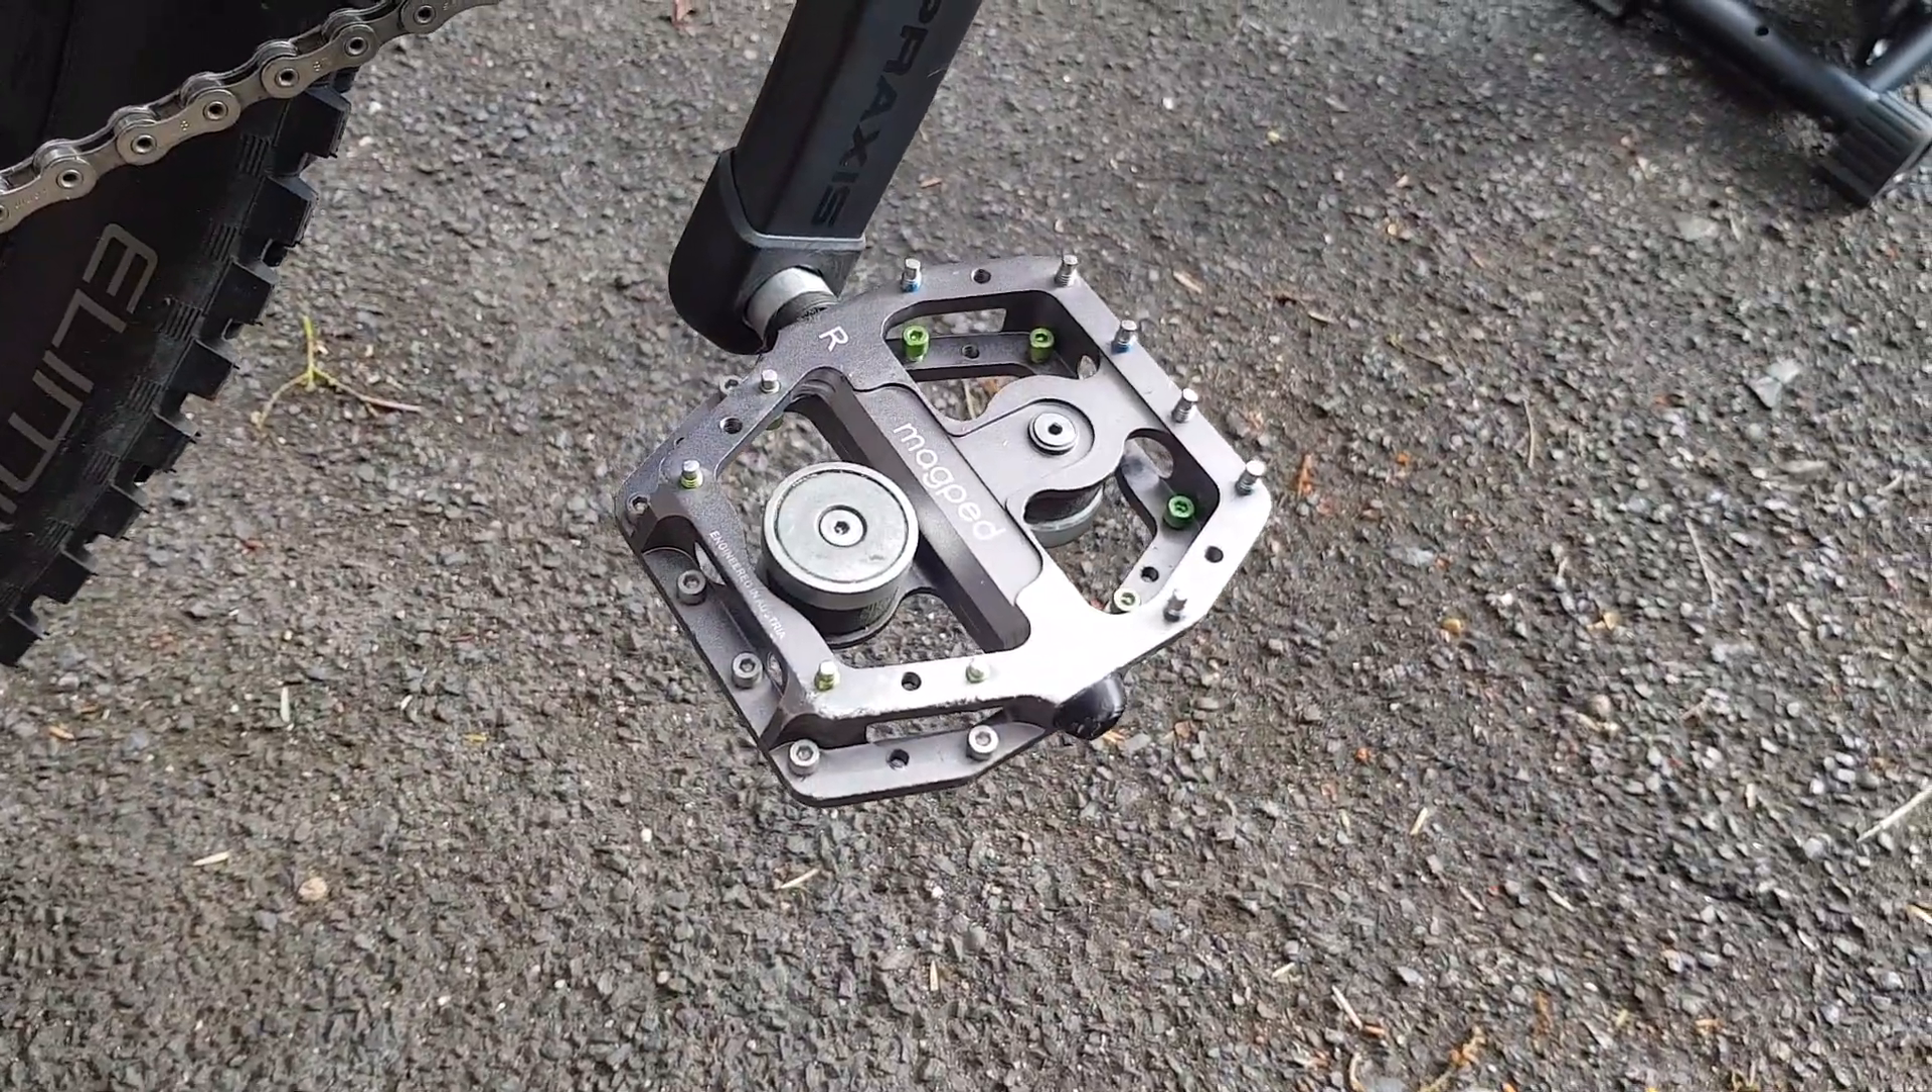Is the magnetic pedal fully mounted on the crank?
Yes.